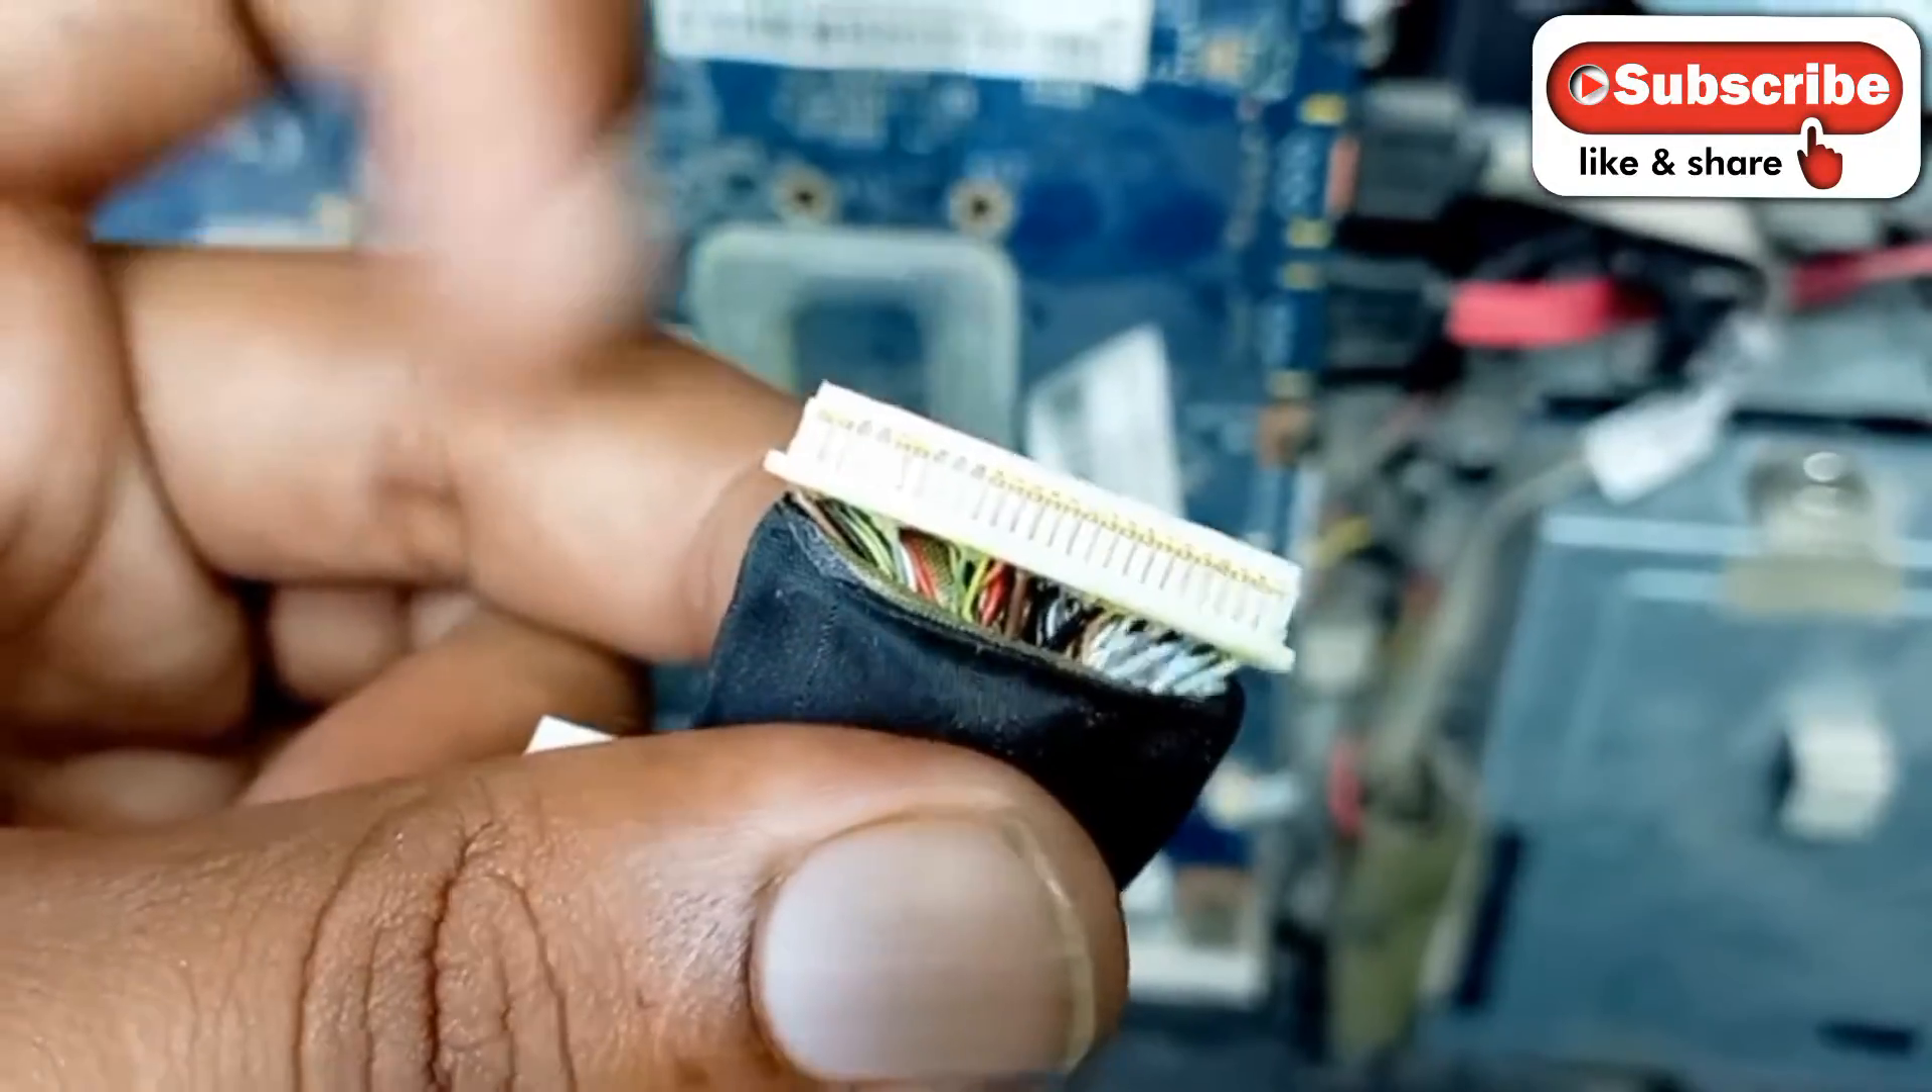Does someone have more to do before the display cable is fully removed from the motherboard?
No.